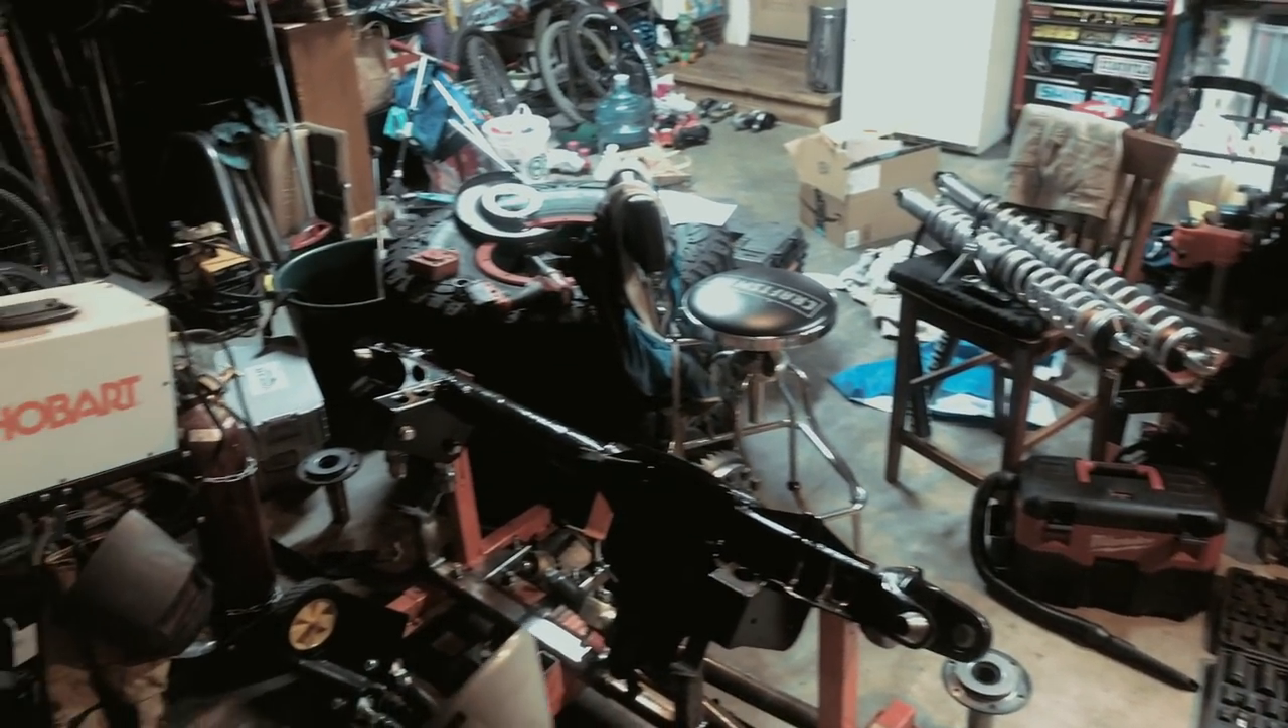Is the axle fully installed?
No.